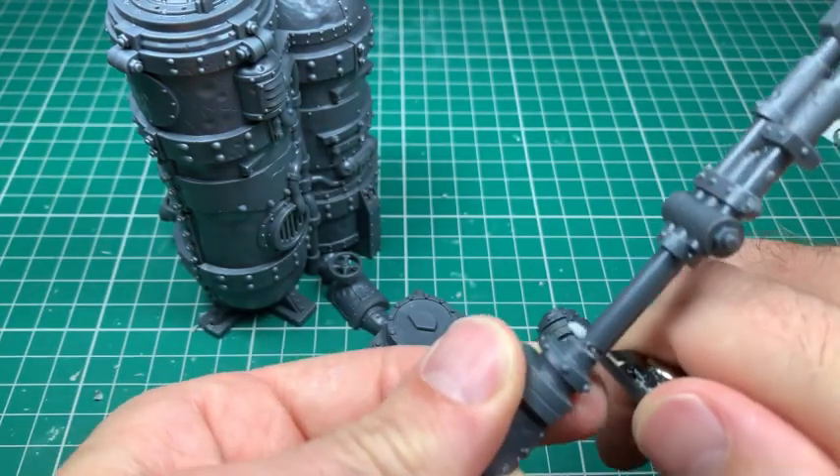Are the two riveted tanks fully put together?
Yes.